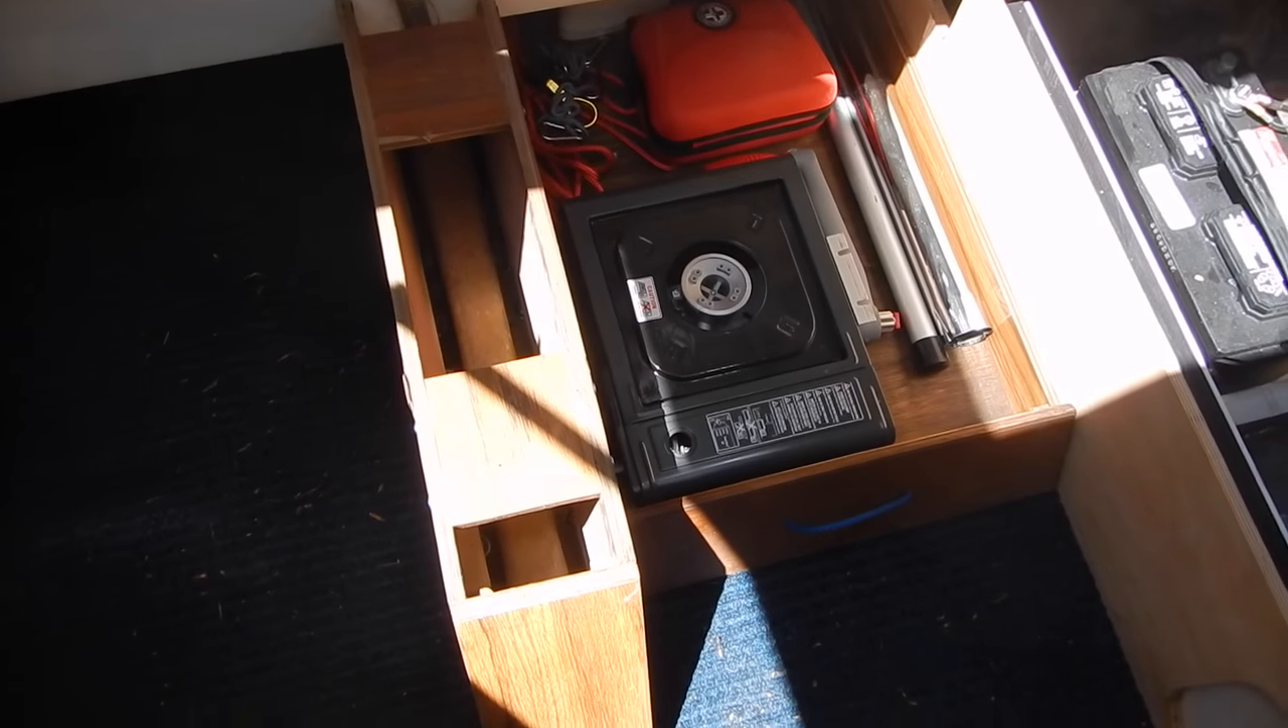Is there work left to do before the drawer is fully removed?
Yes.